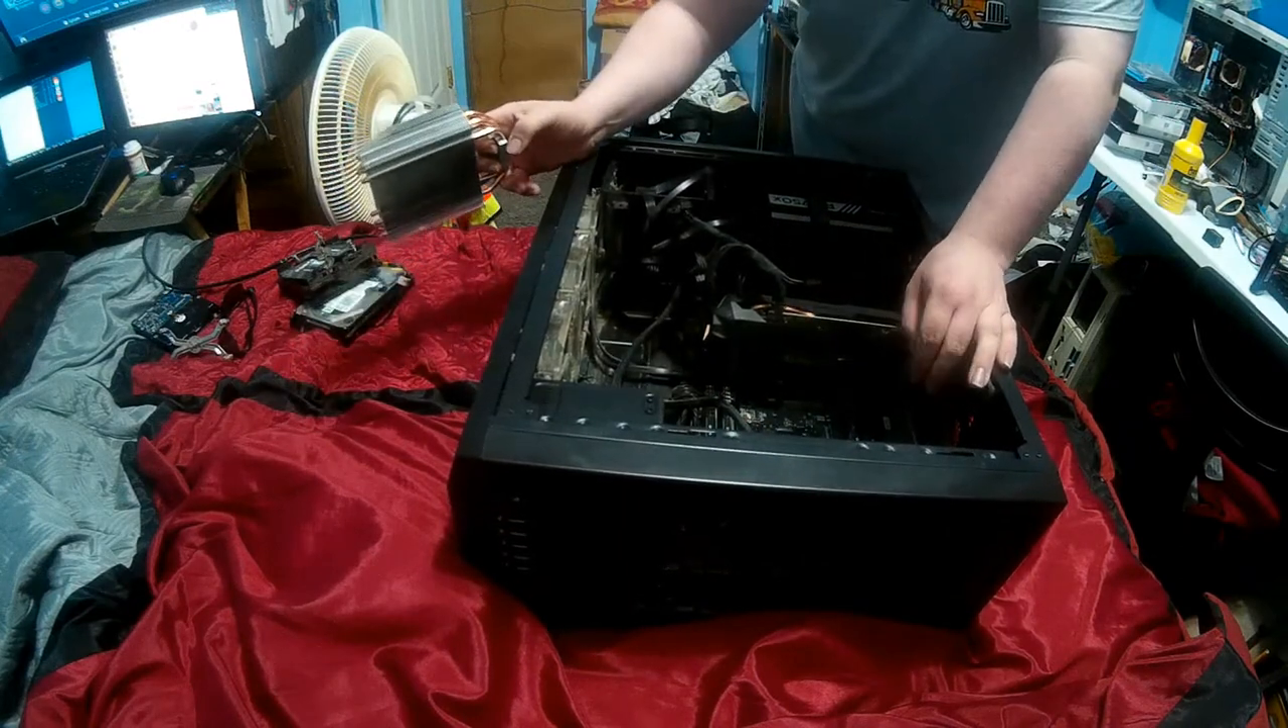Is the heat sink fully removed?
Yes.